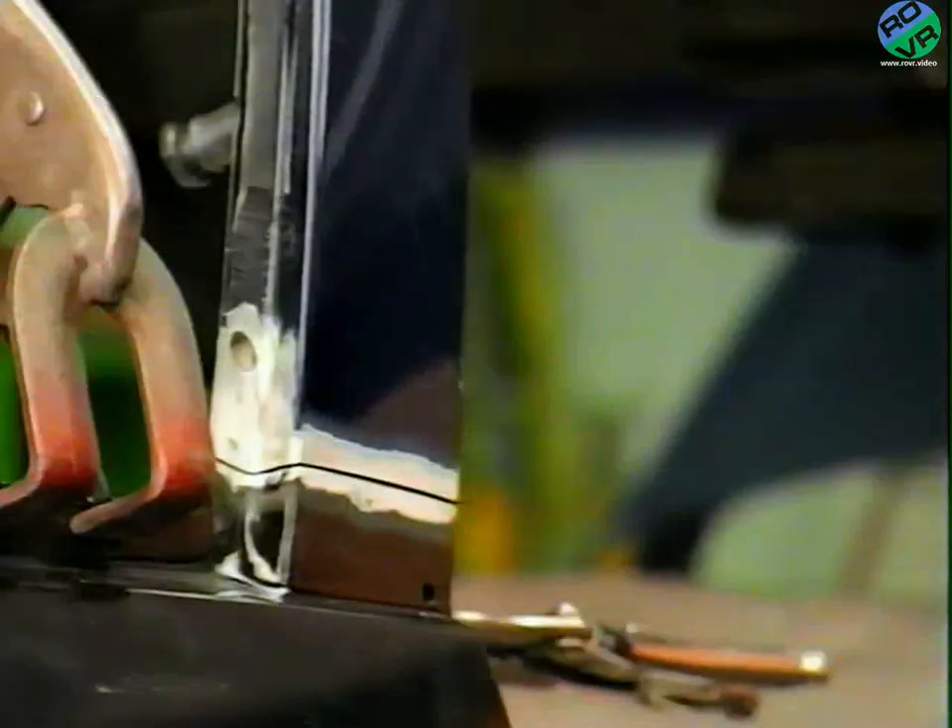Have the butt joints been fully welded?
No.